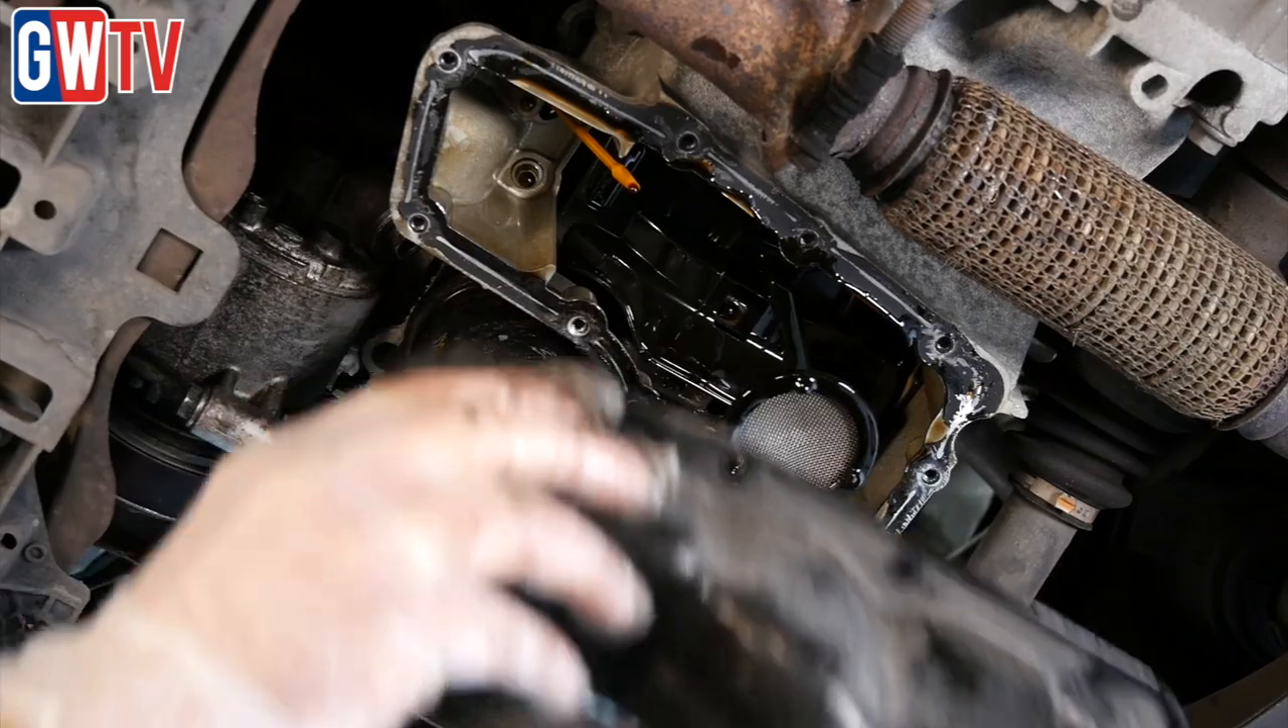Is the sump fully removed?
Yes.